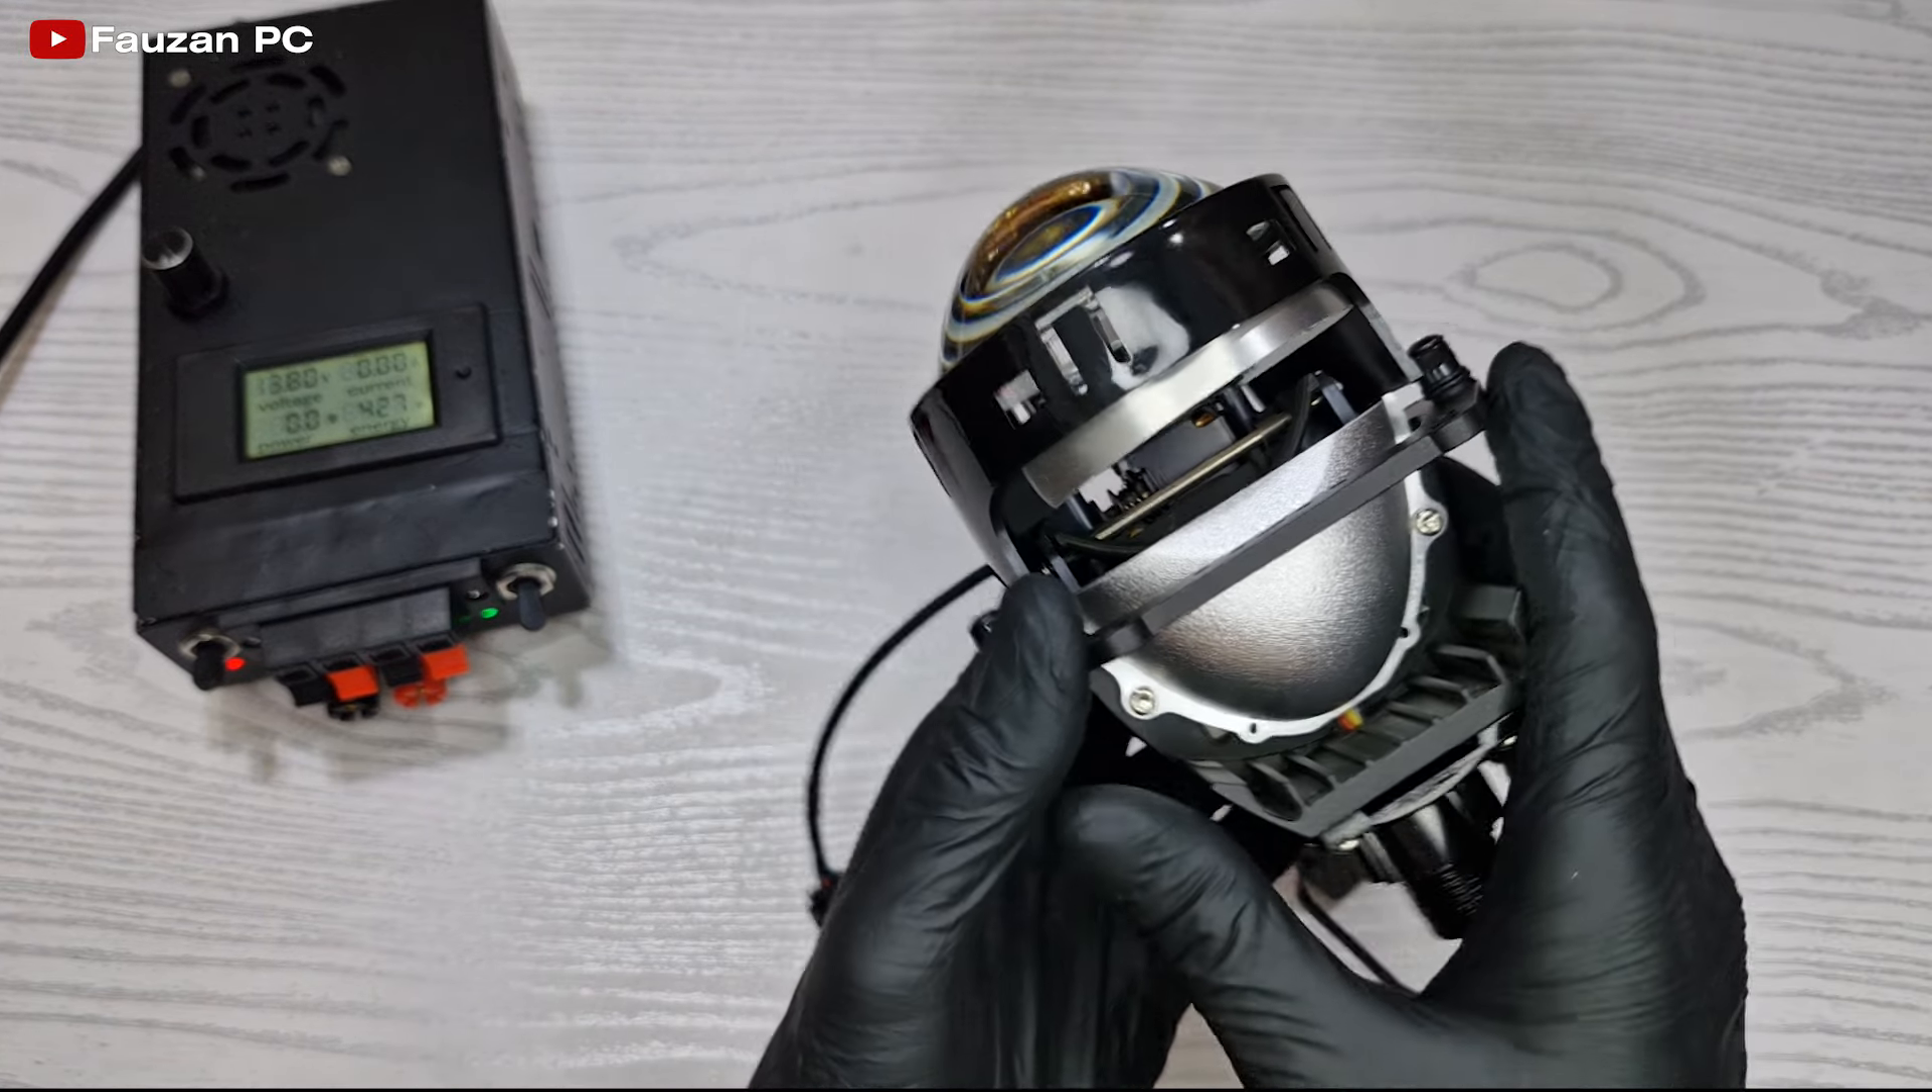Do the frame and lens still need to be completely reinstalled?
No.